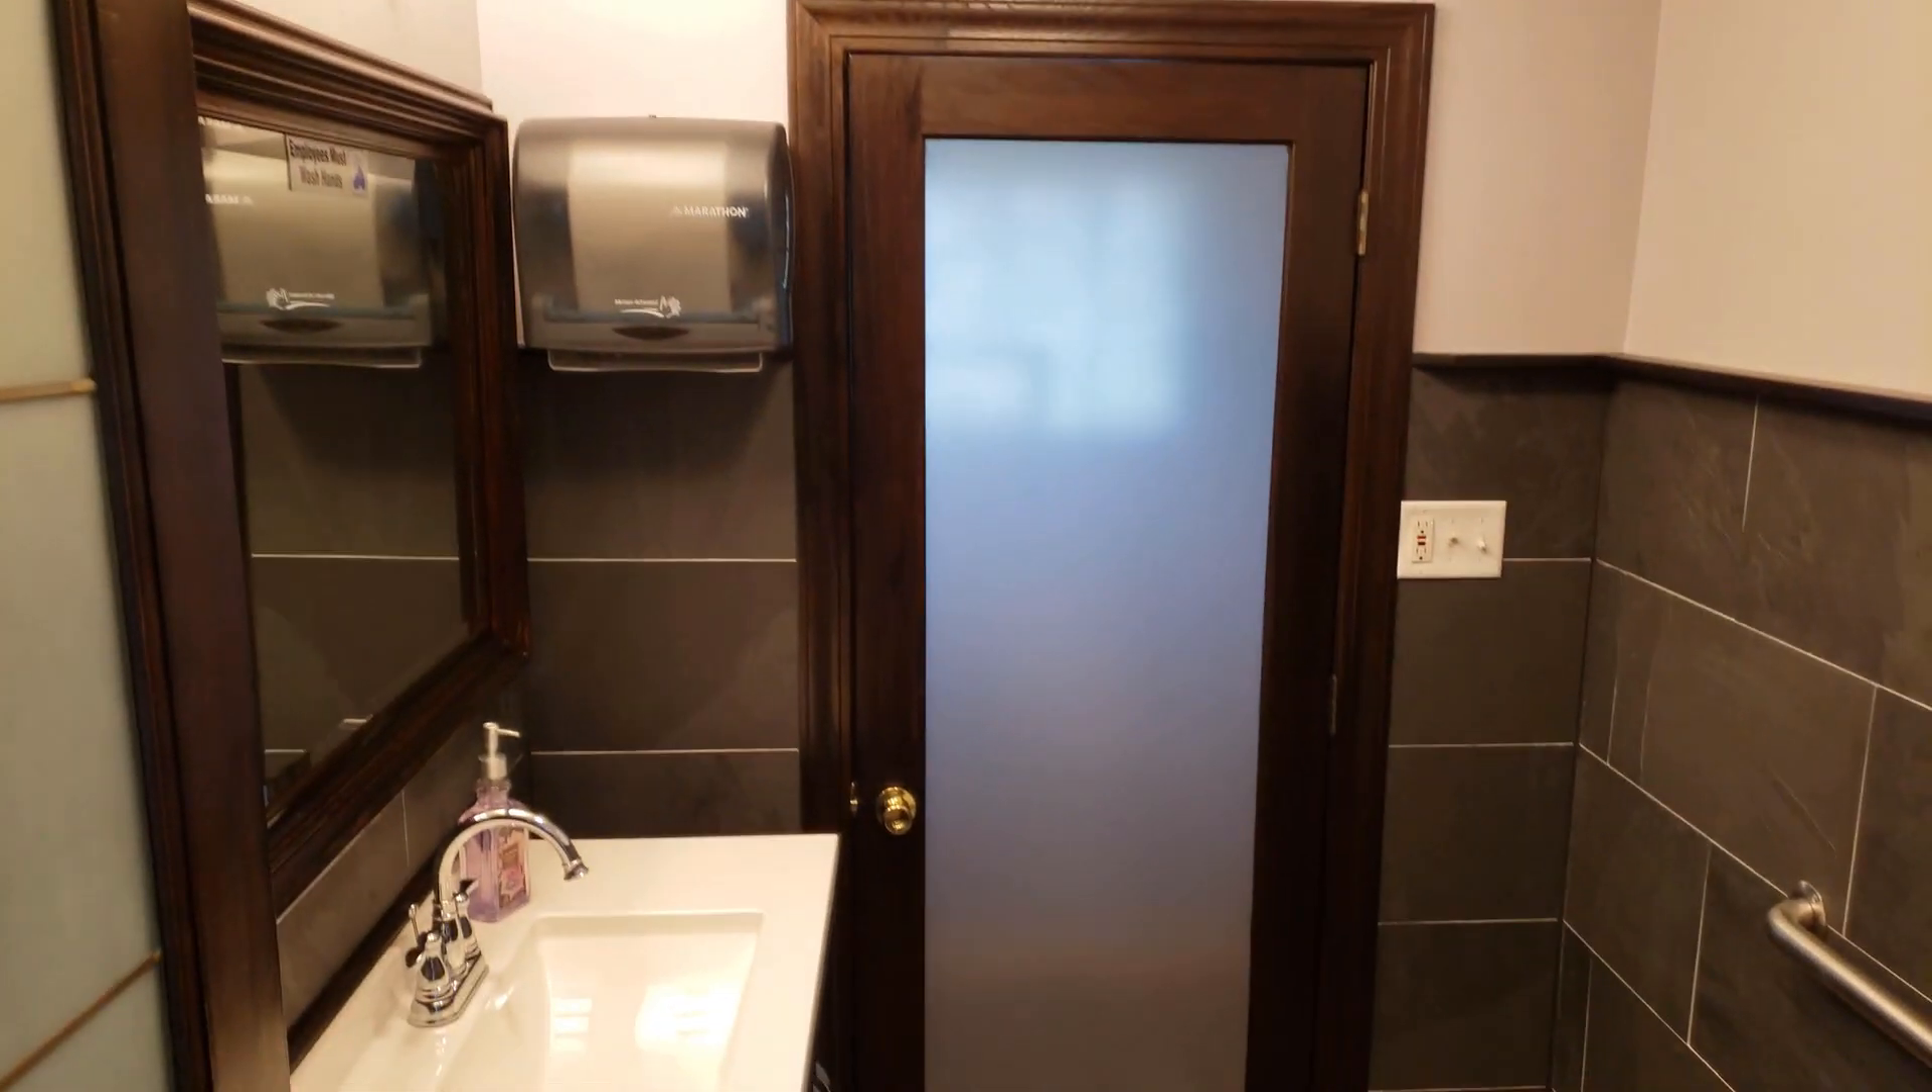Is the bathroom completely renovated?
Yes.